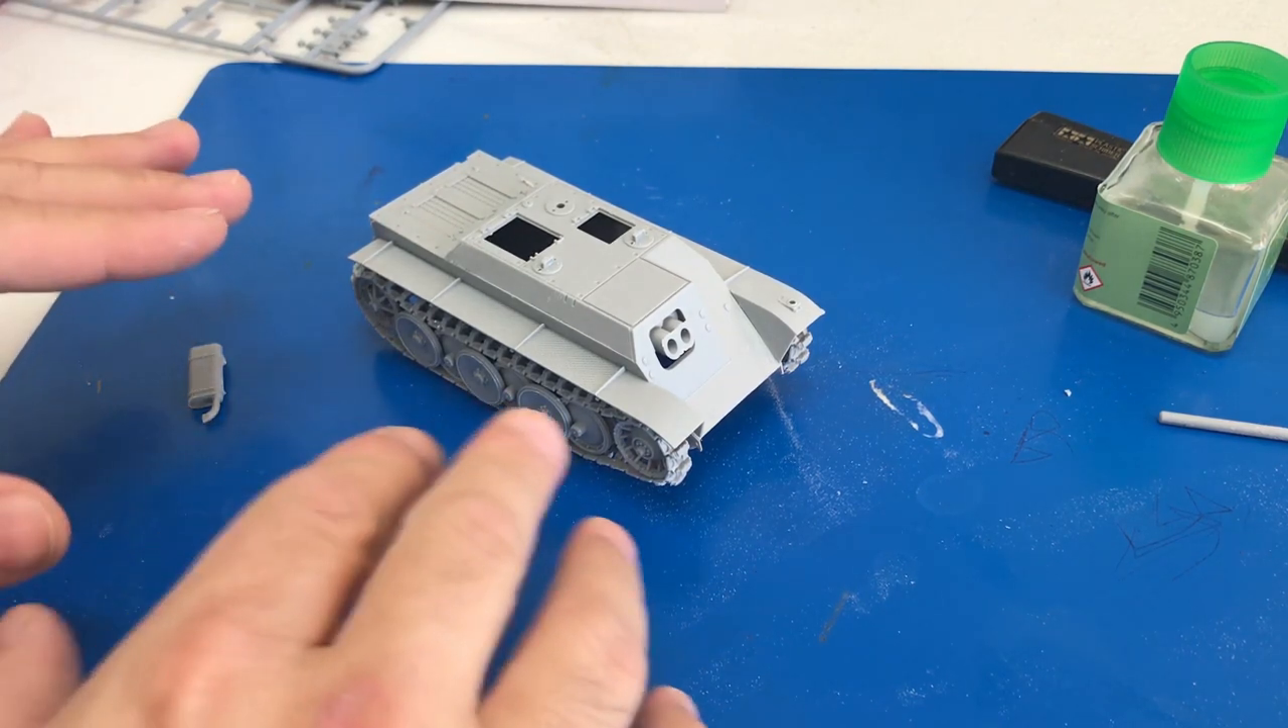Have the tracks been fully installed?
Yes.